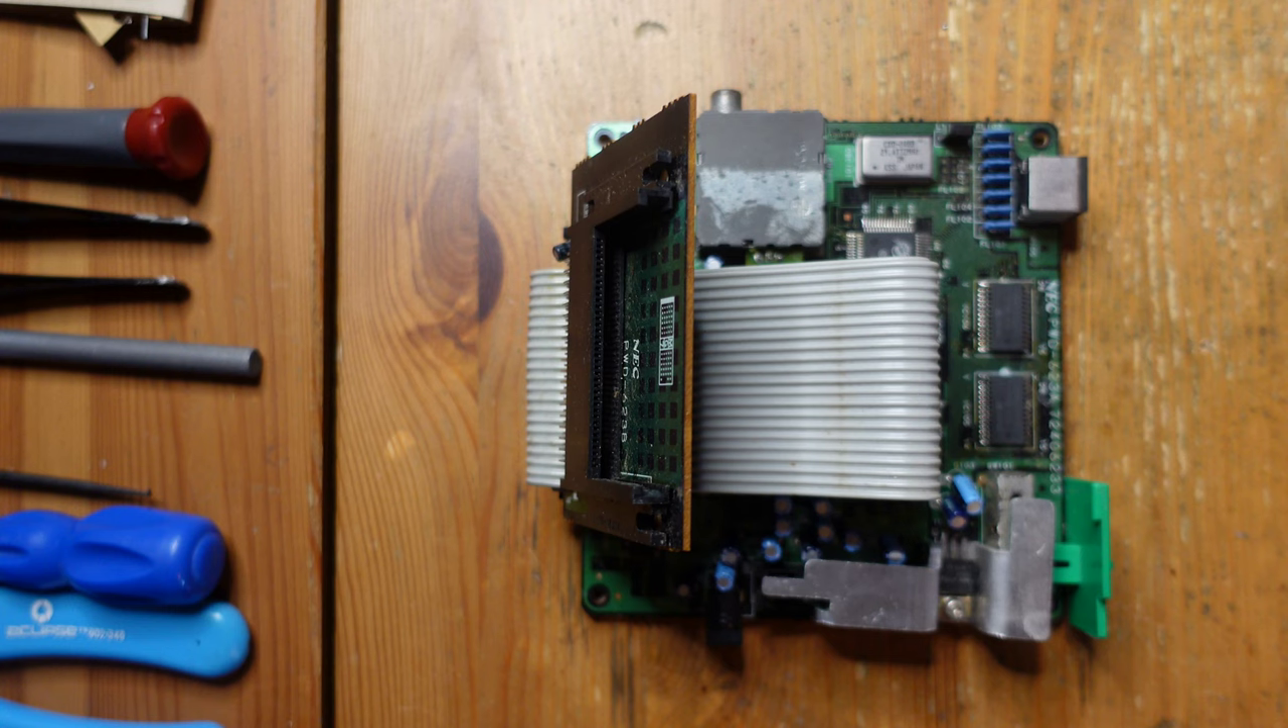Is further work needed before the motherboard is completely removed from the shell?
No.